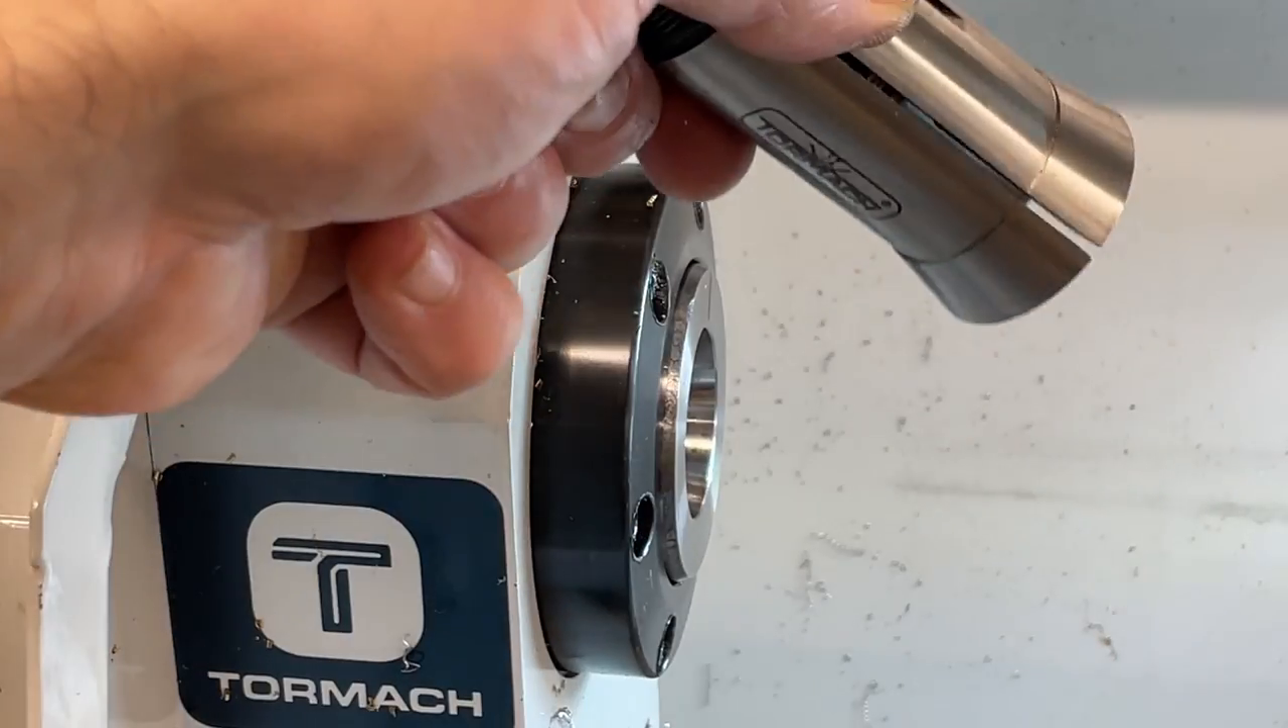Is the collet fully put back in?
No.